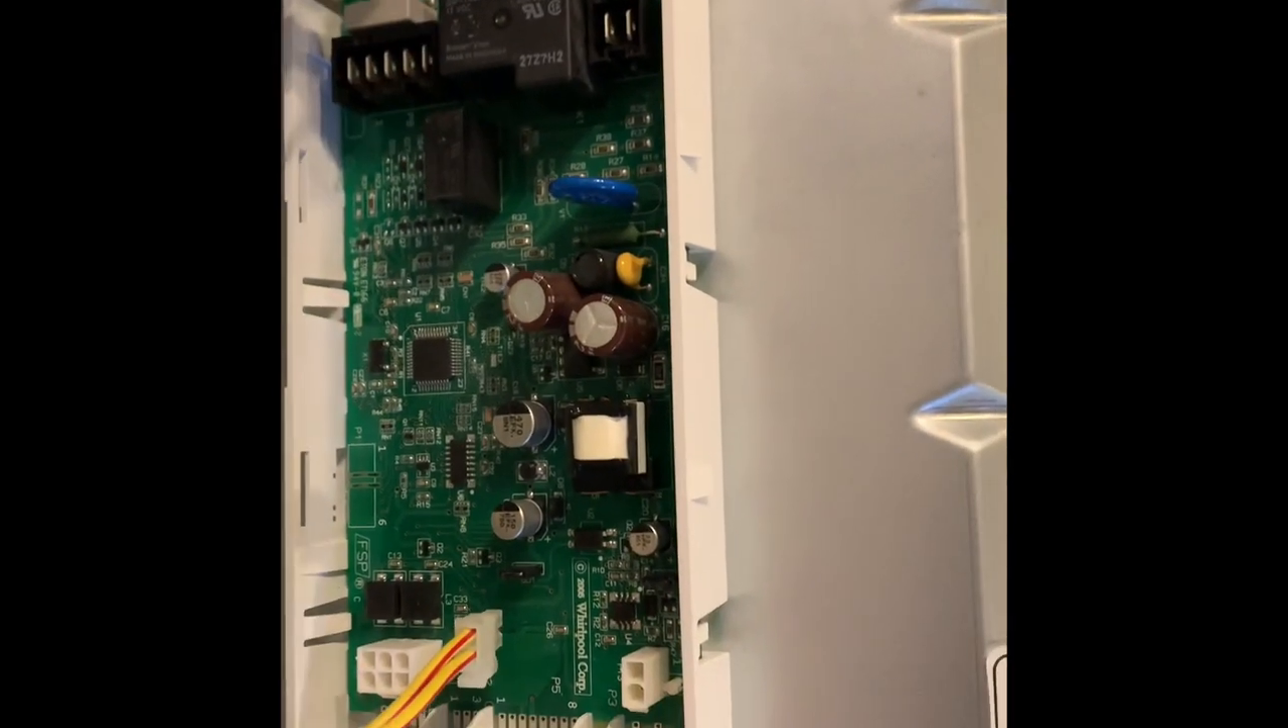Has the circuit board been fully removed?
No.